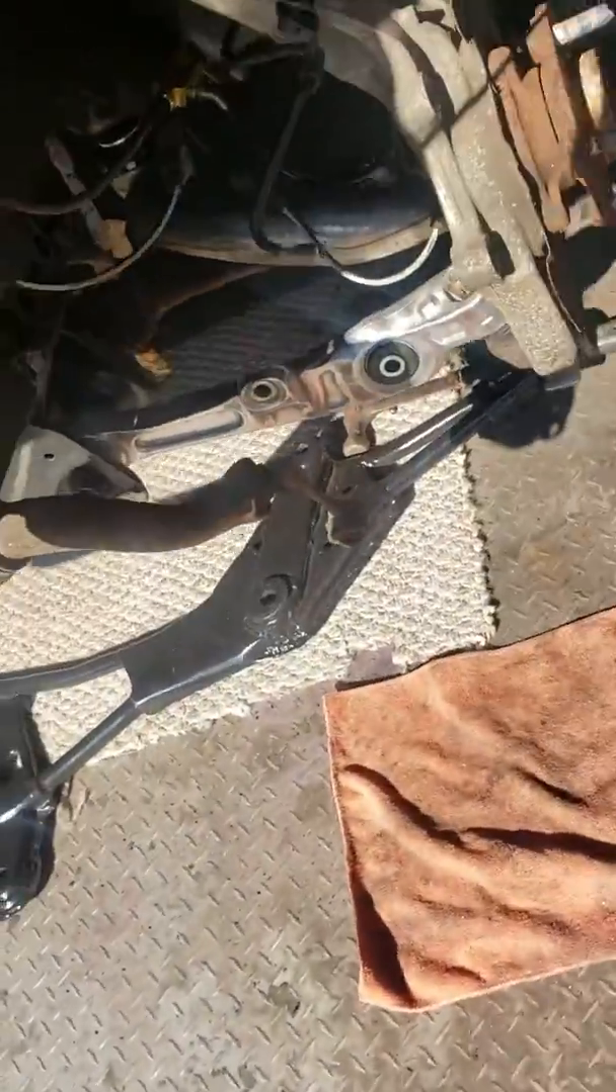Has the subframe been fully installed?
No.